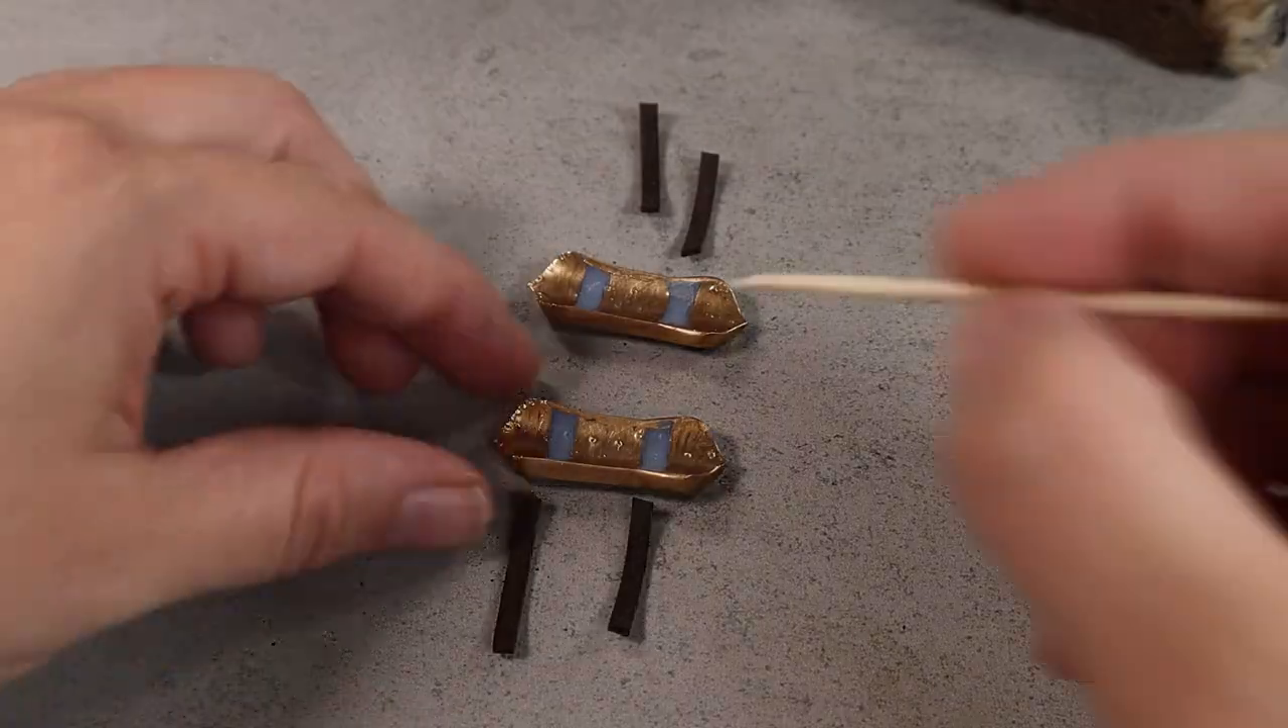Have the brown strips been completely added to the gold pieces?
No.